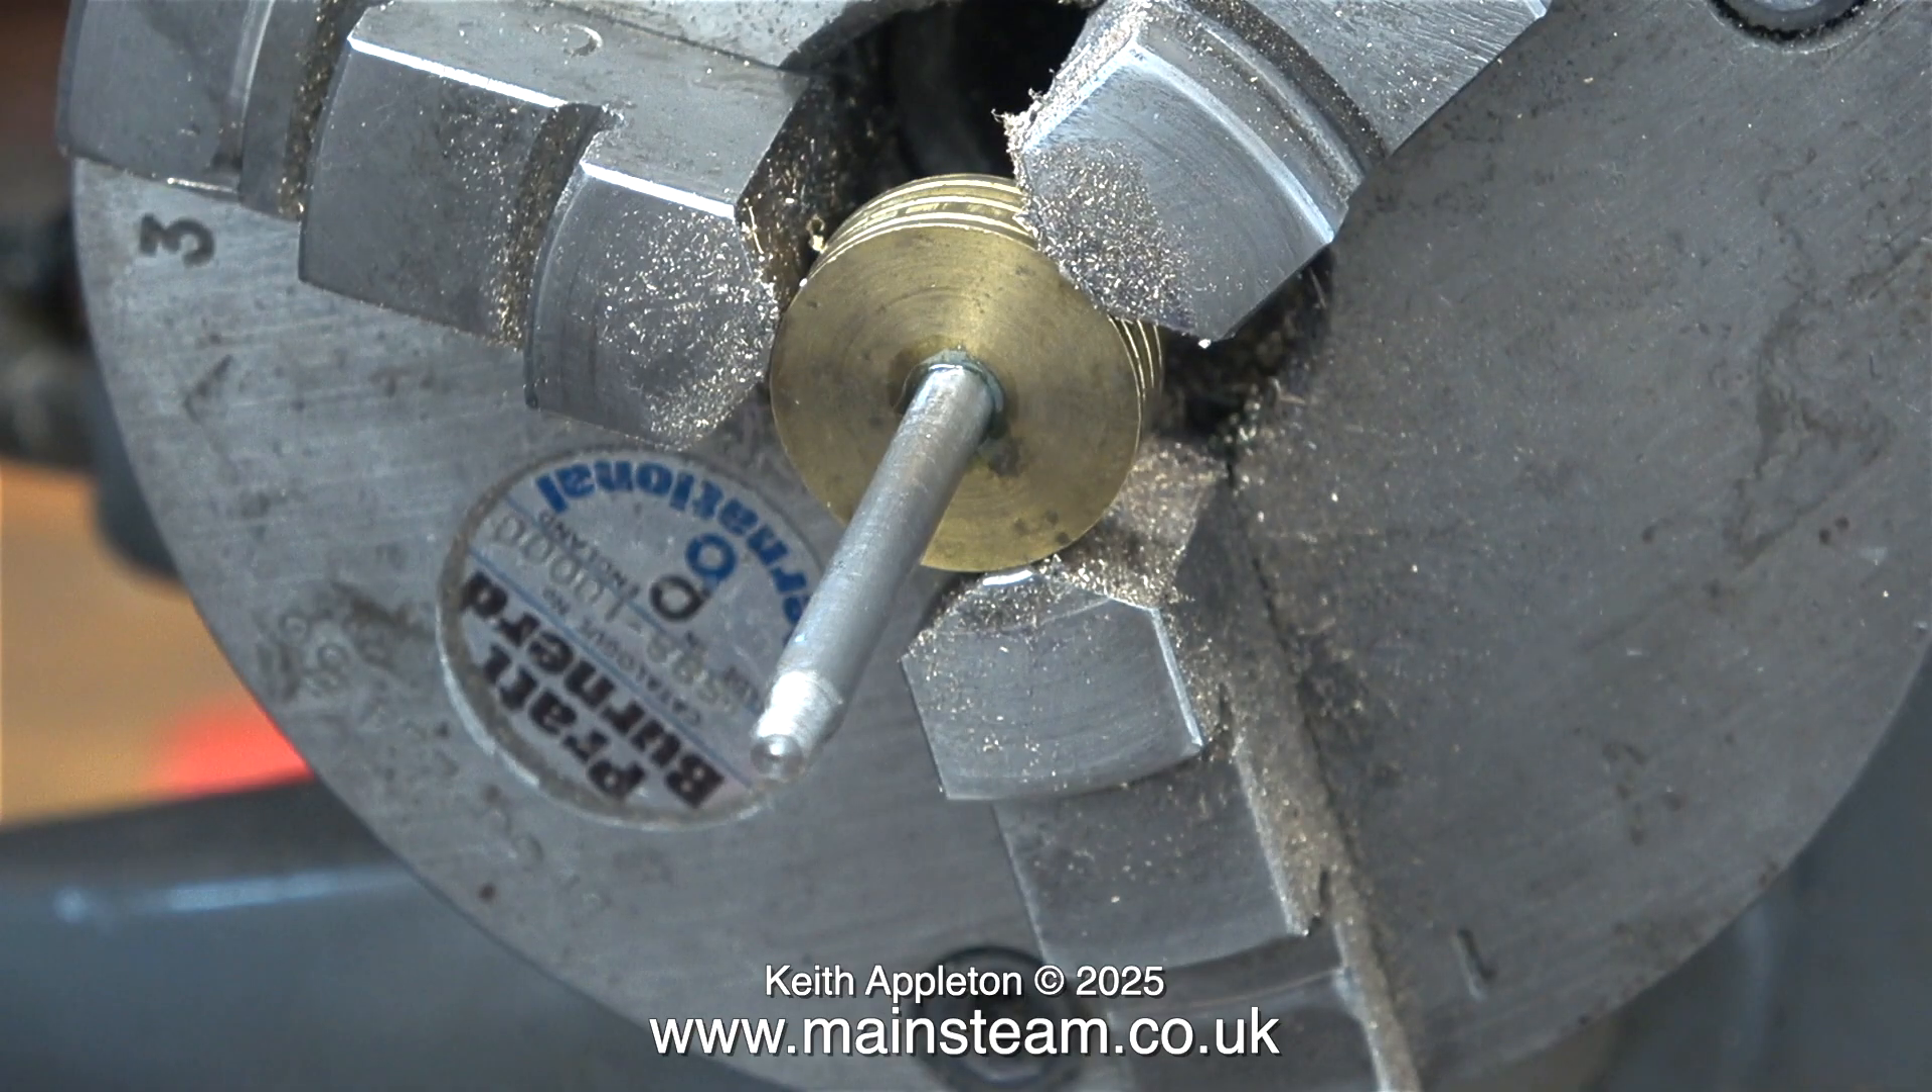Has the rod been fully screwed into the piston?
Yes.